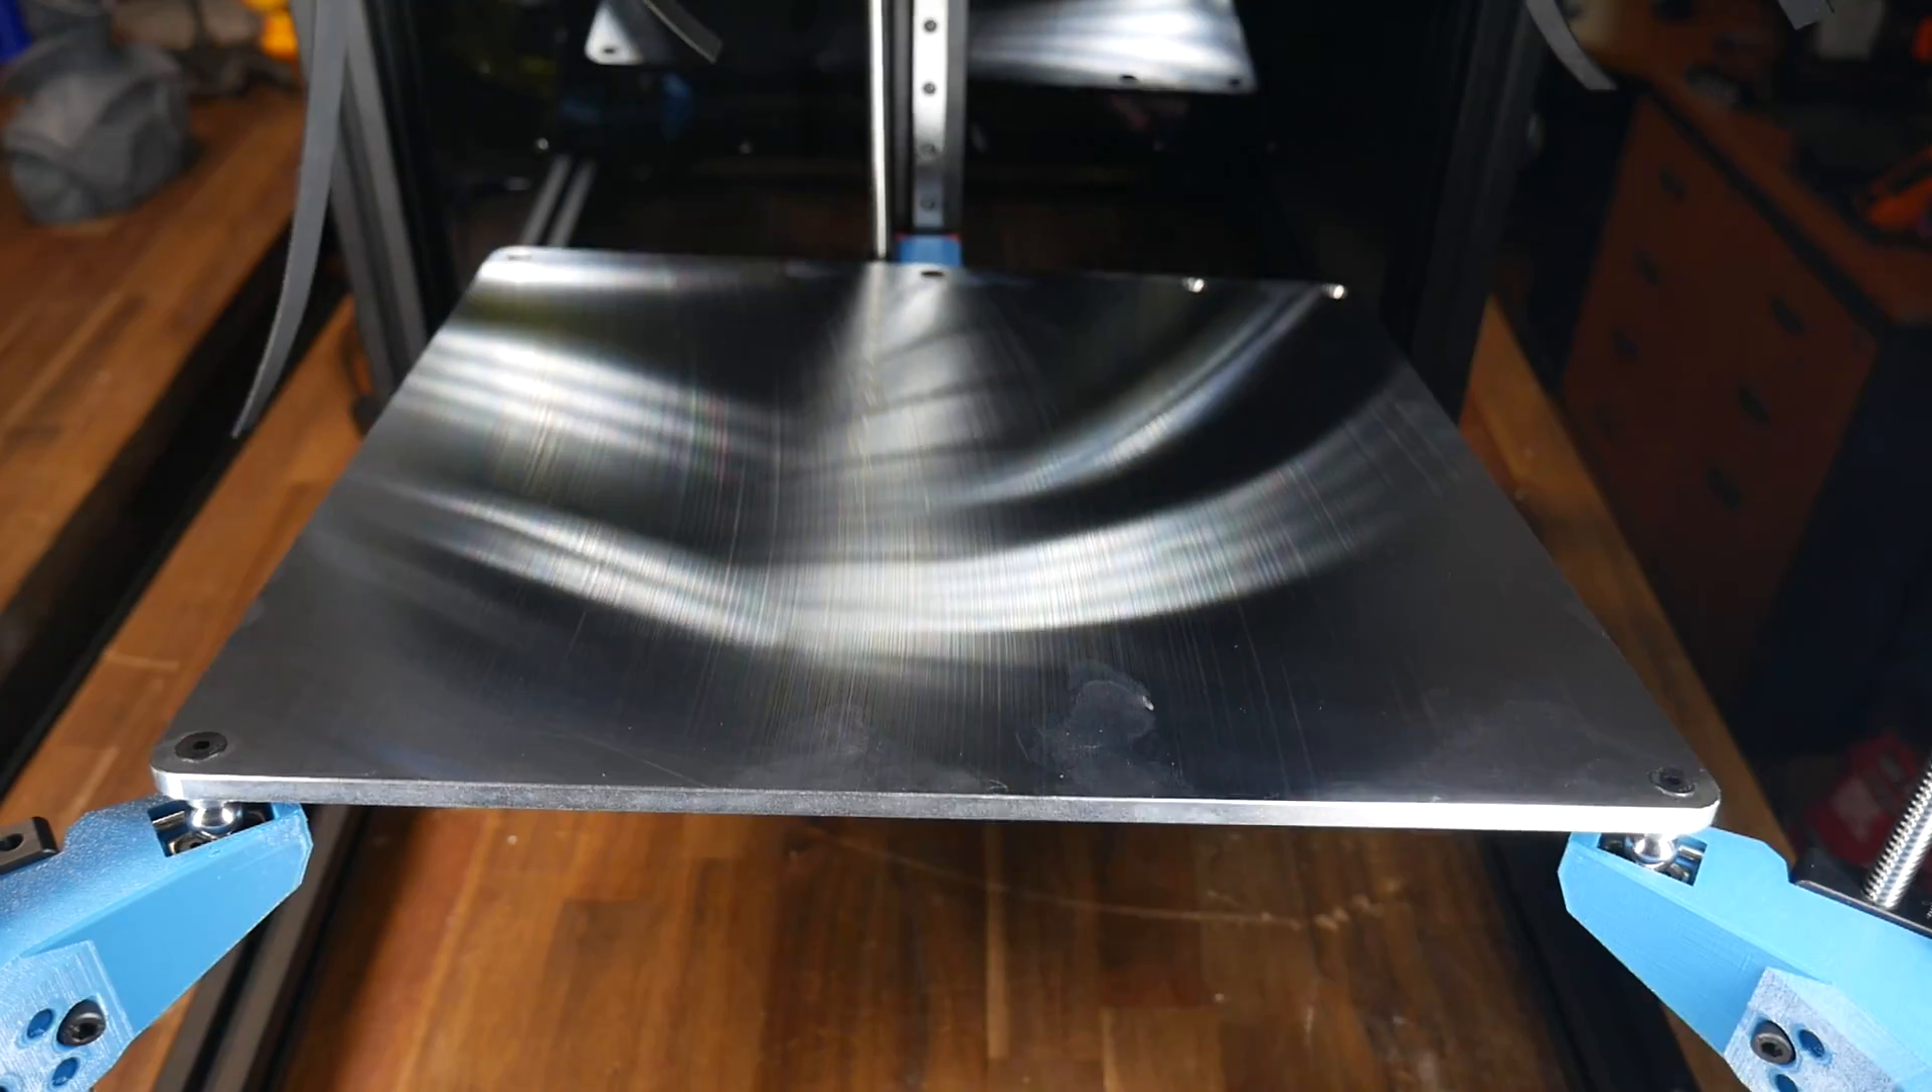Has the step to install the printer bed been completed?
Yes.